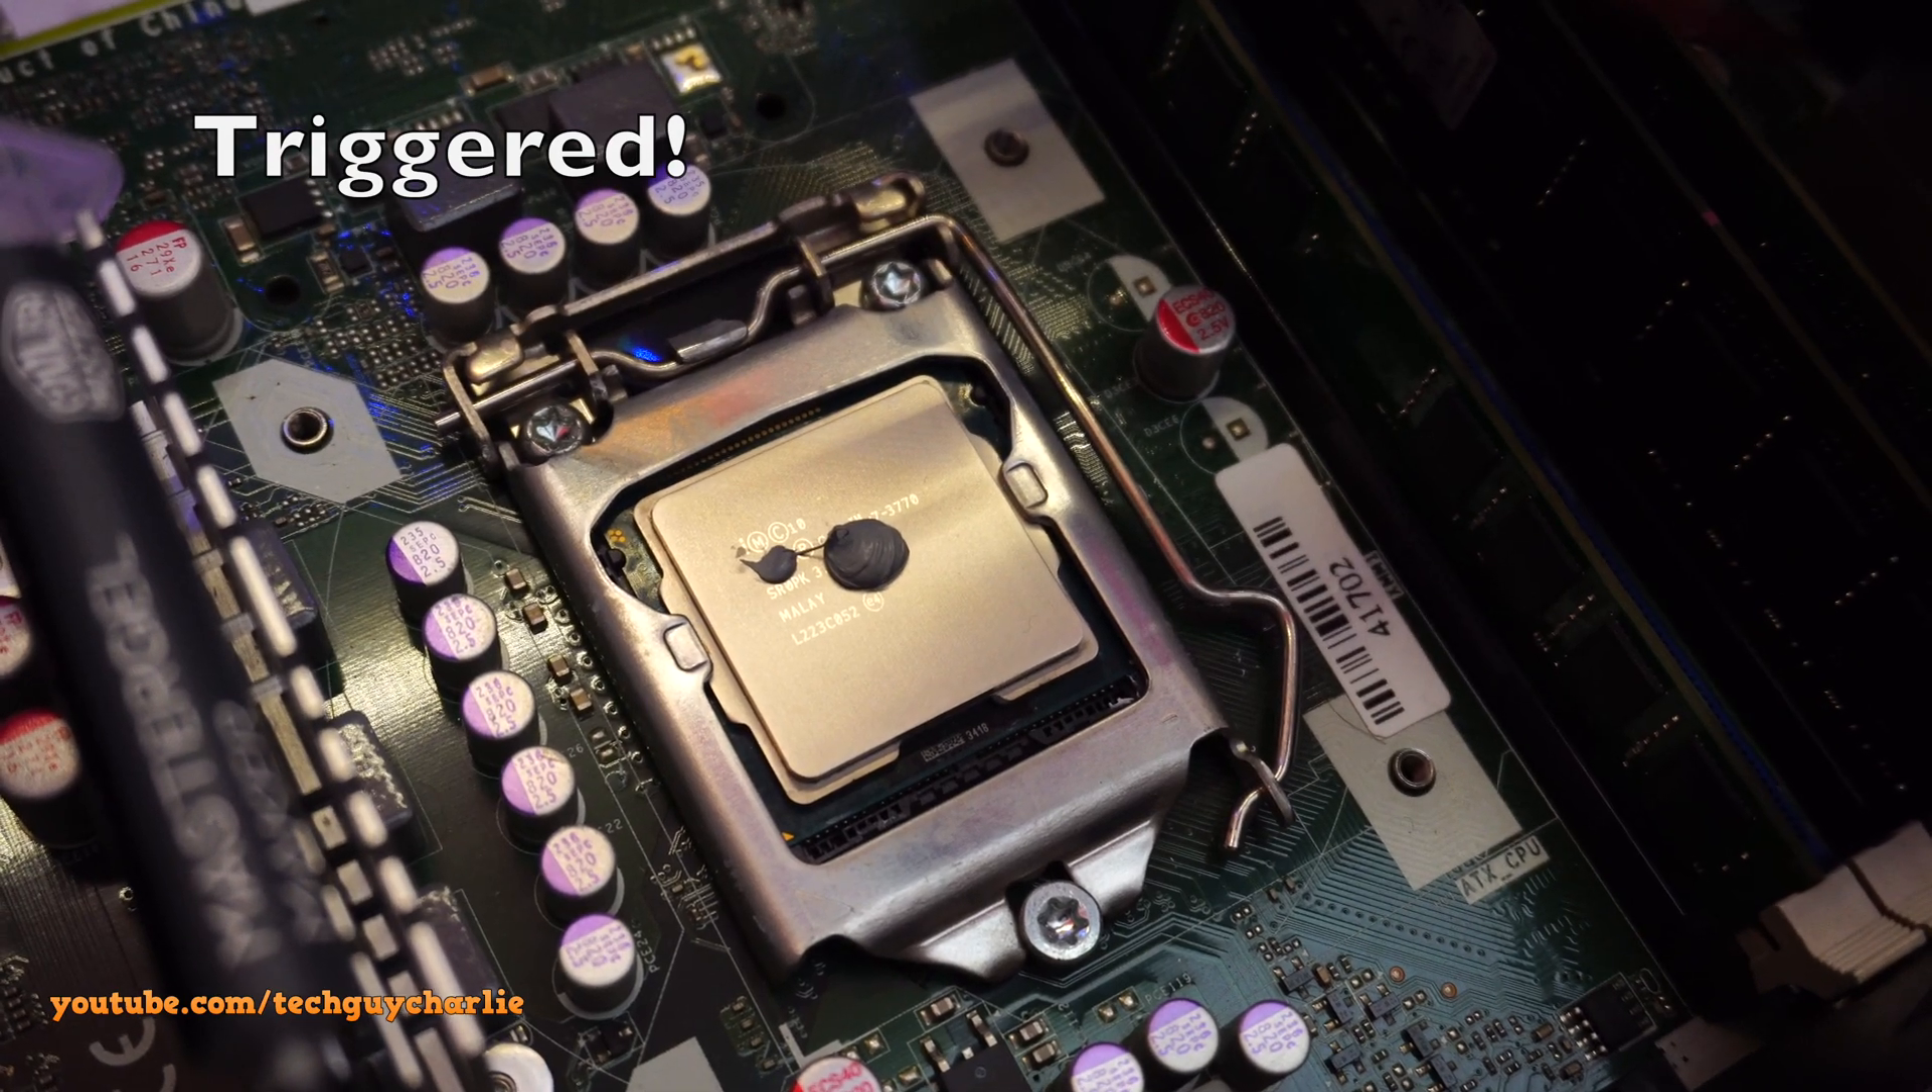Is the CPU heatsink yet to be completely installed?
Yes.